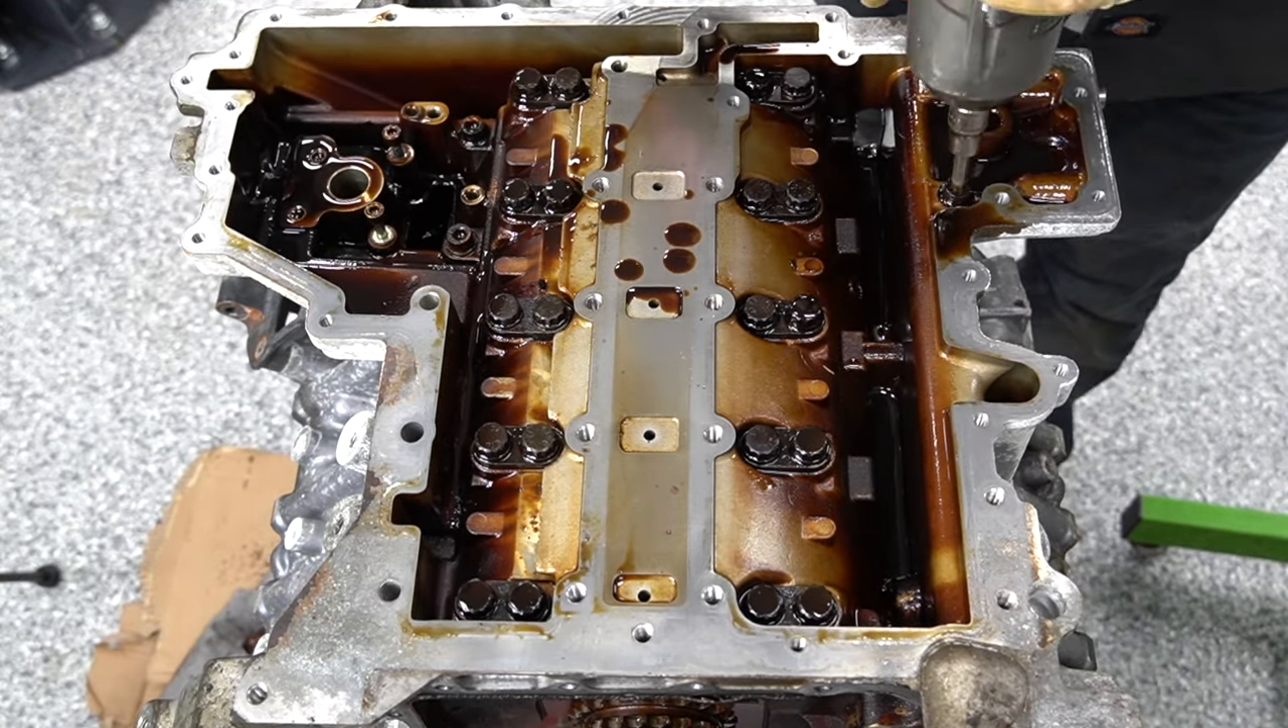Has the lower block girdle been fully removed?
No.